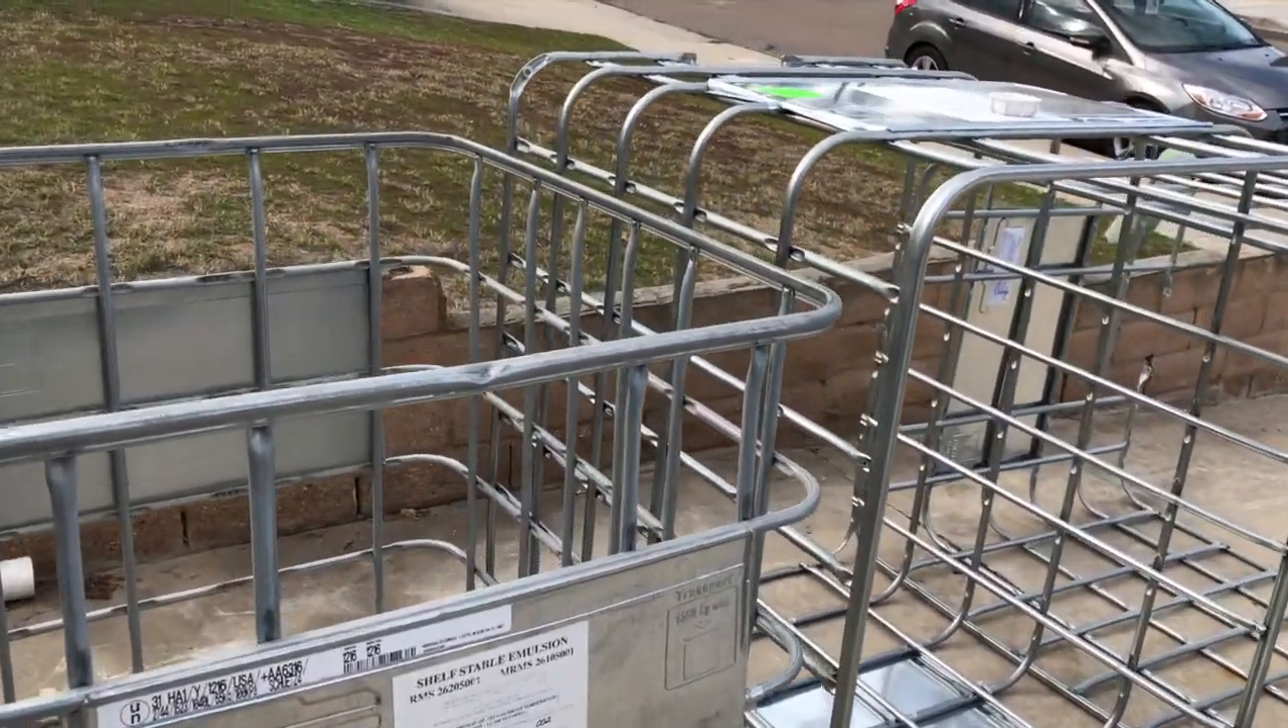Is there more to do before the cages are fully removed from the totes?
No.